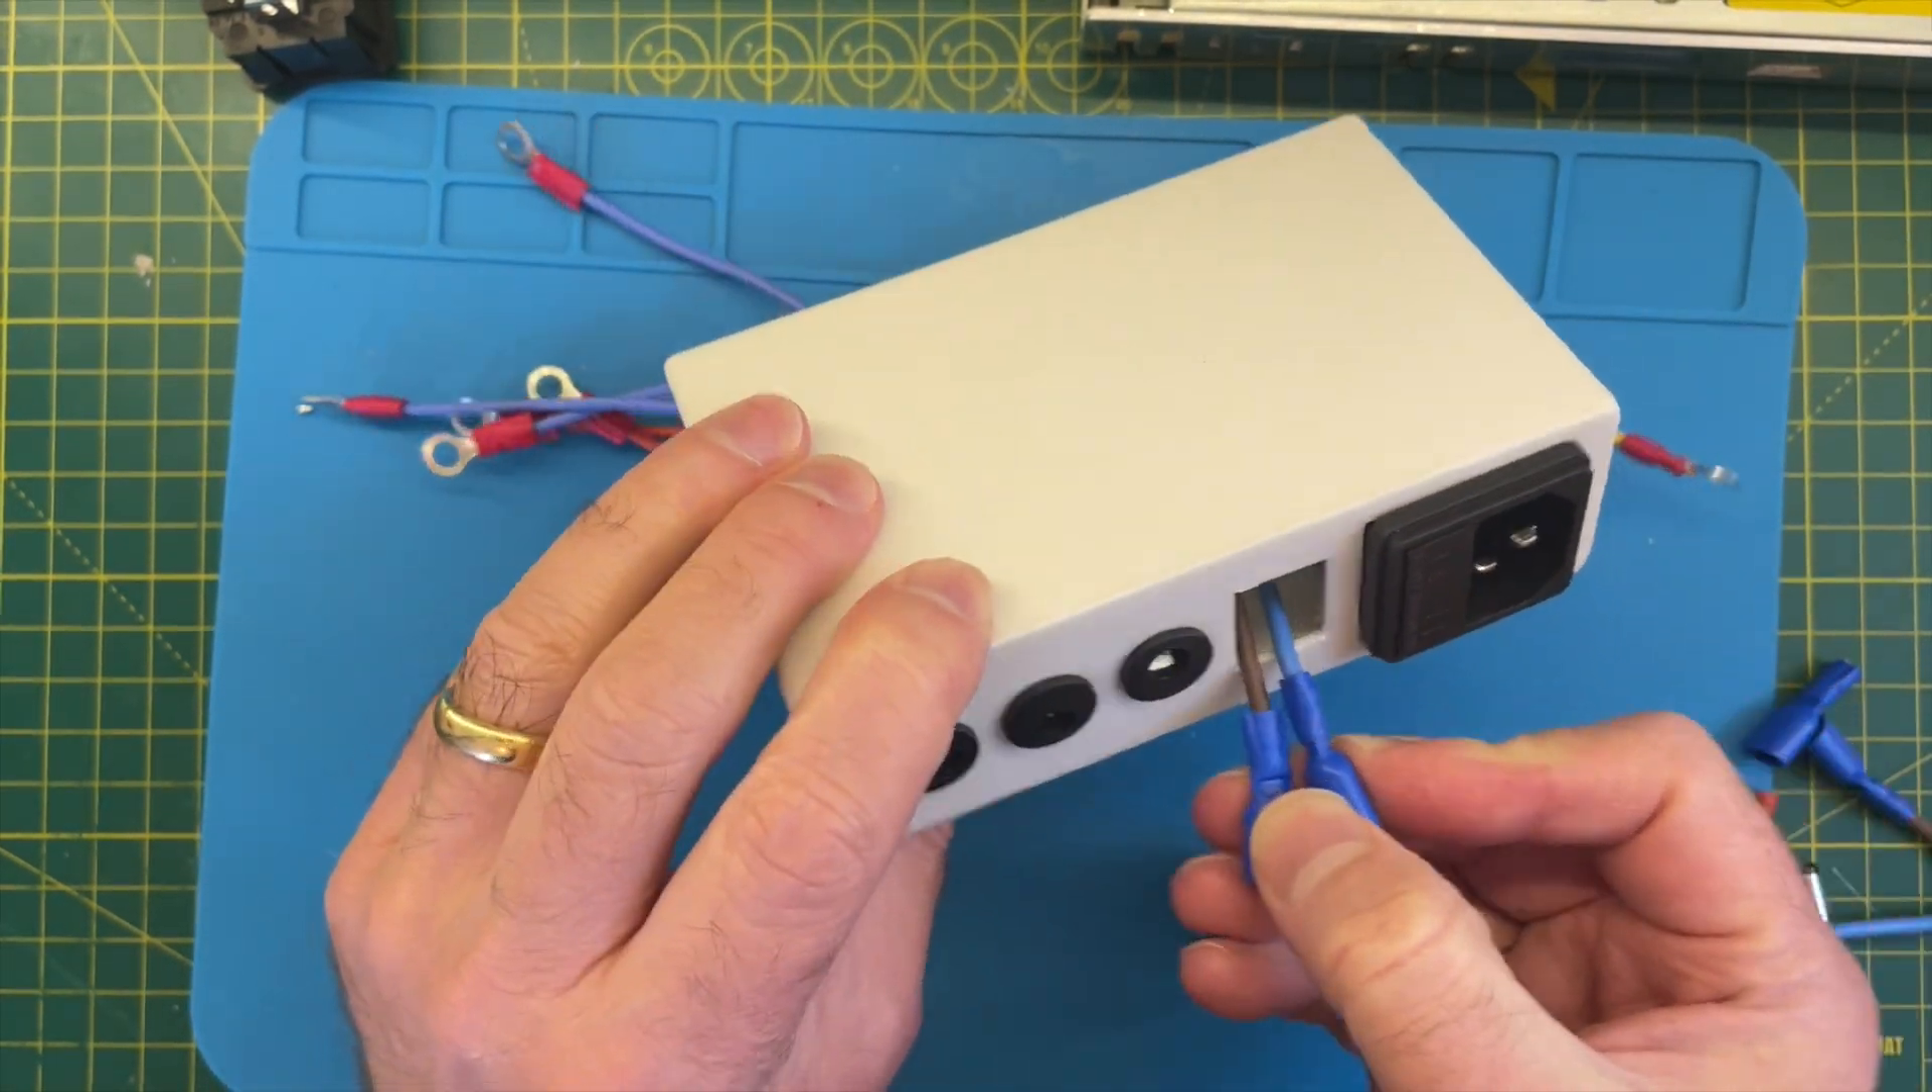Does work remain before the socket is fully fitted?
No.